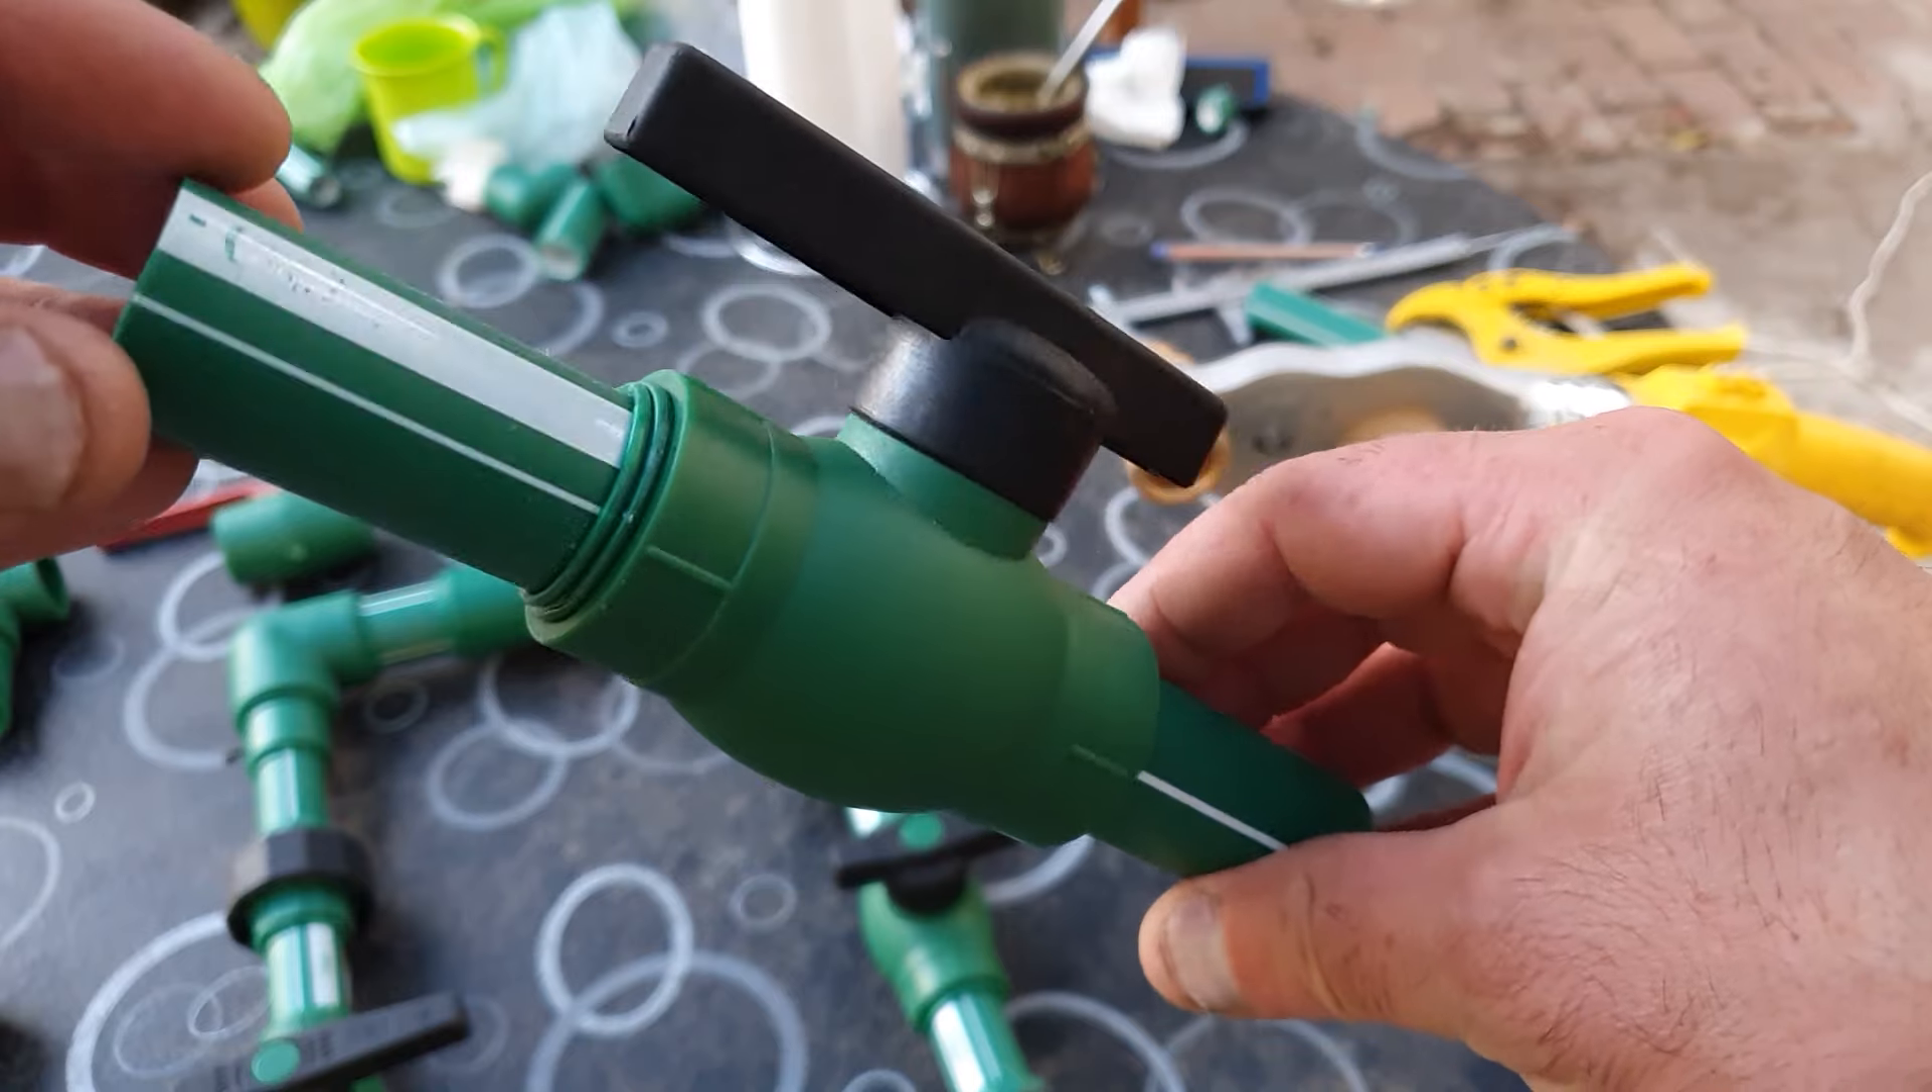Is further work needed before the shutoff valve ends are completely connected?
No.